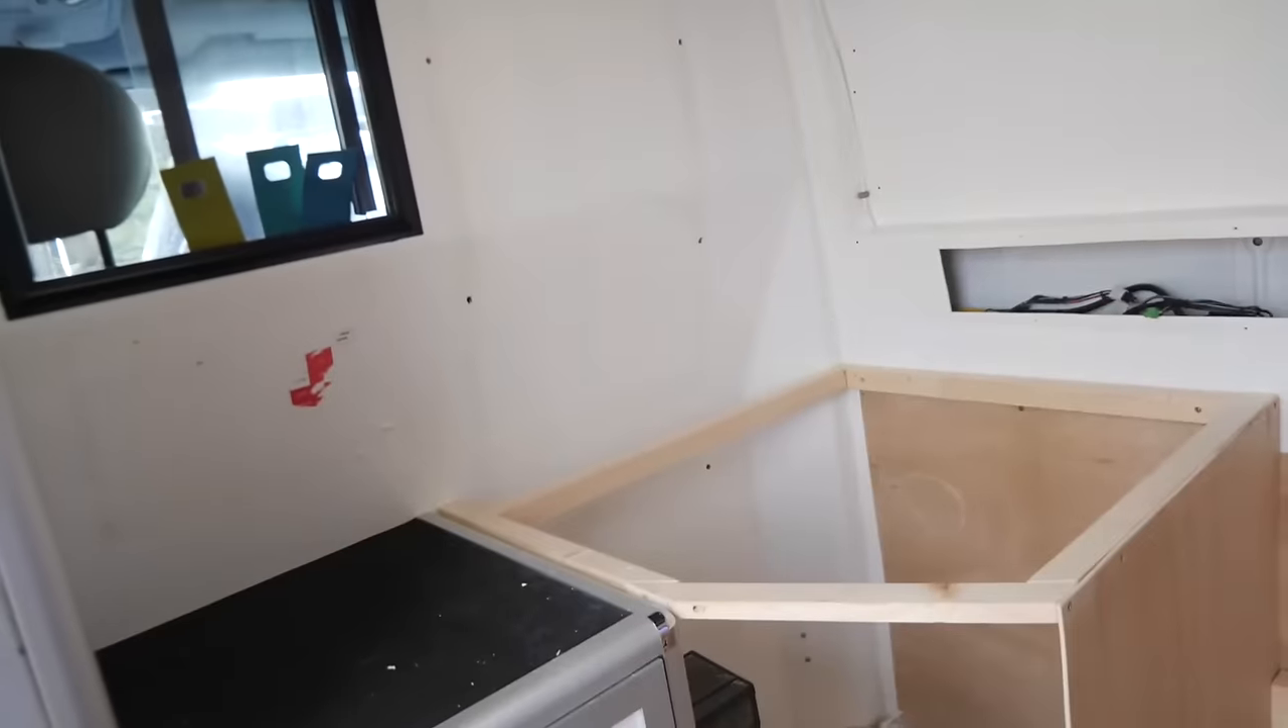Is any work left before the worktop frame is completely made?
No.